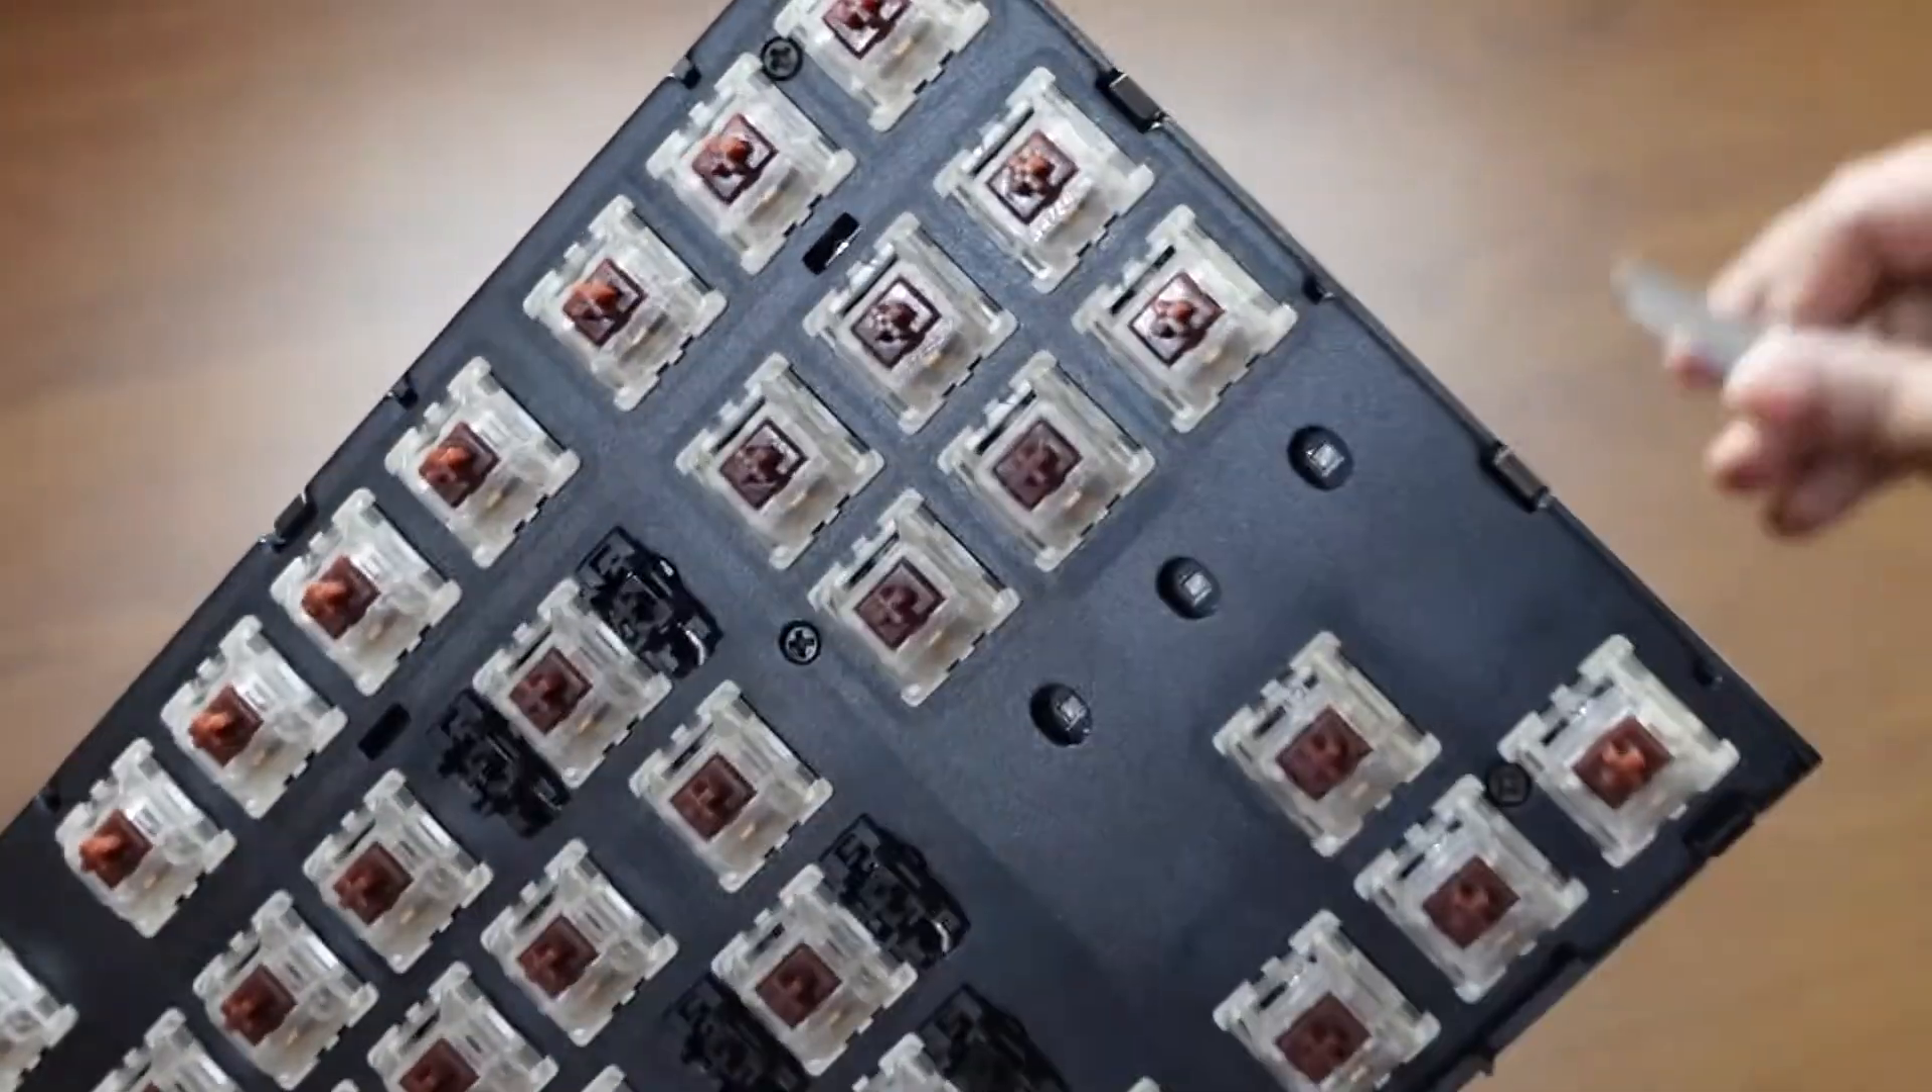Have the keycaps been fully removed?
Yes.